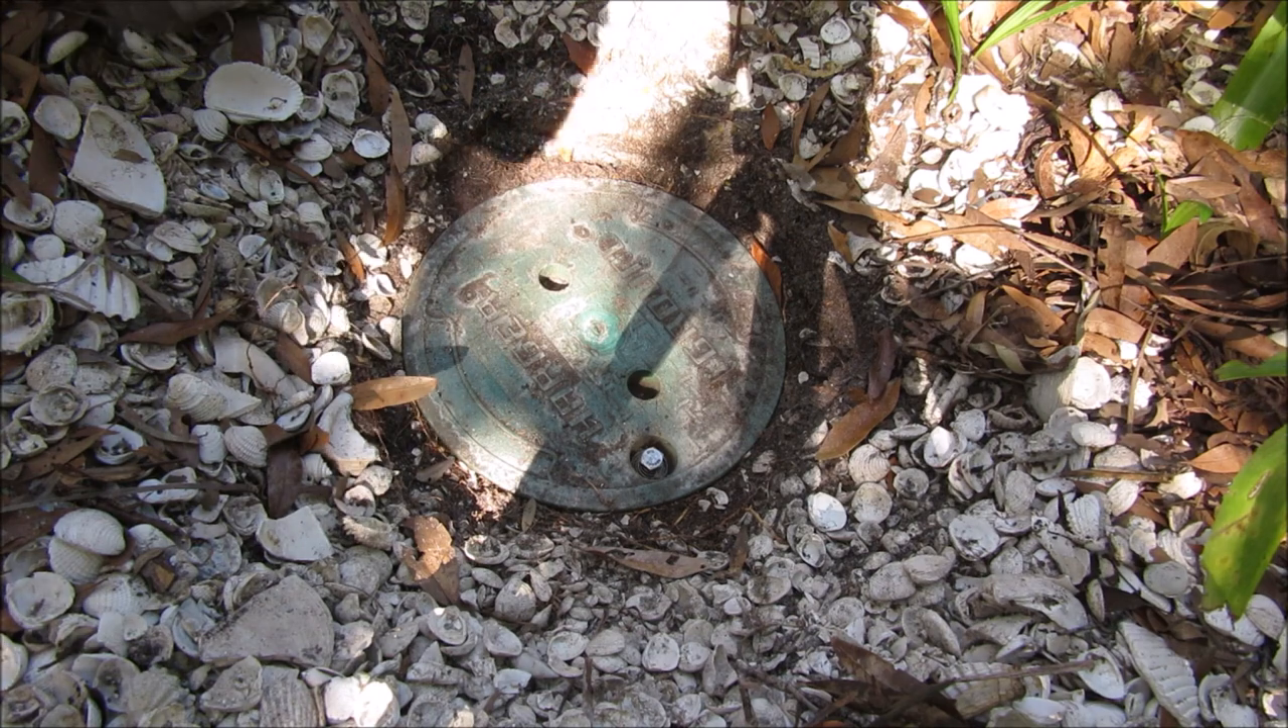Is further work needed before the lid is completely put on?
No.